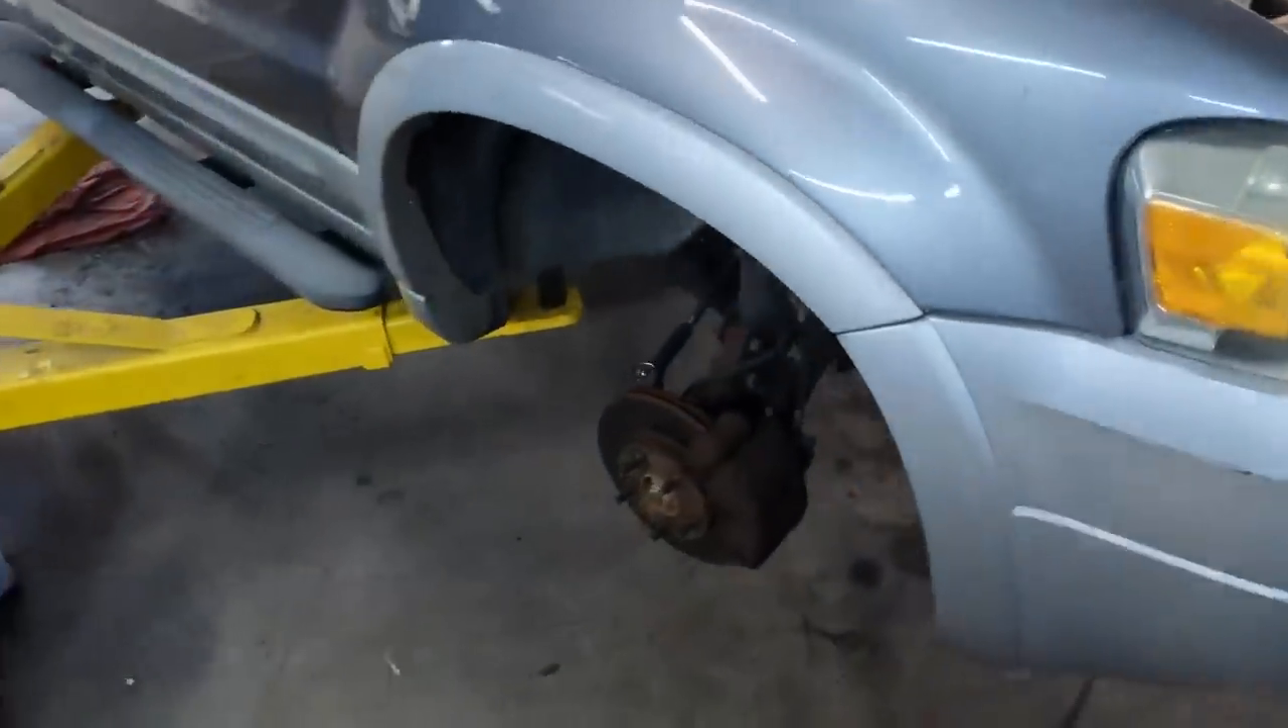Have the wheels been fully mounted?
No.